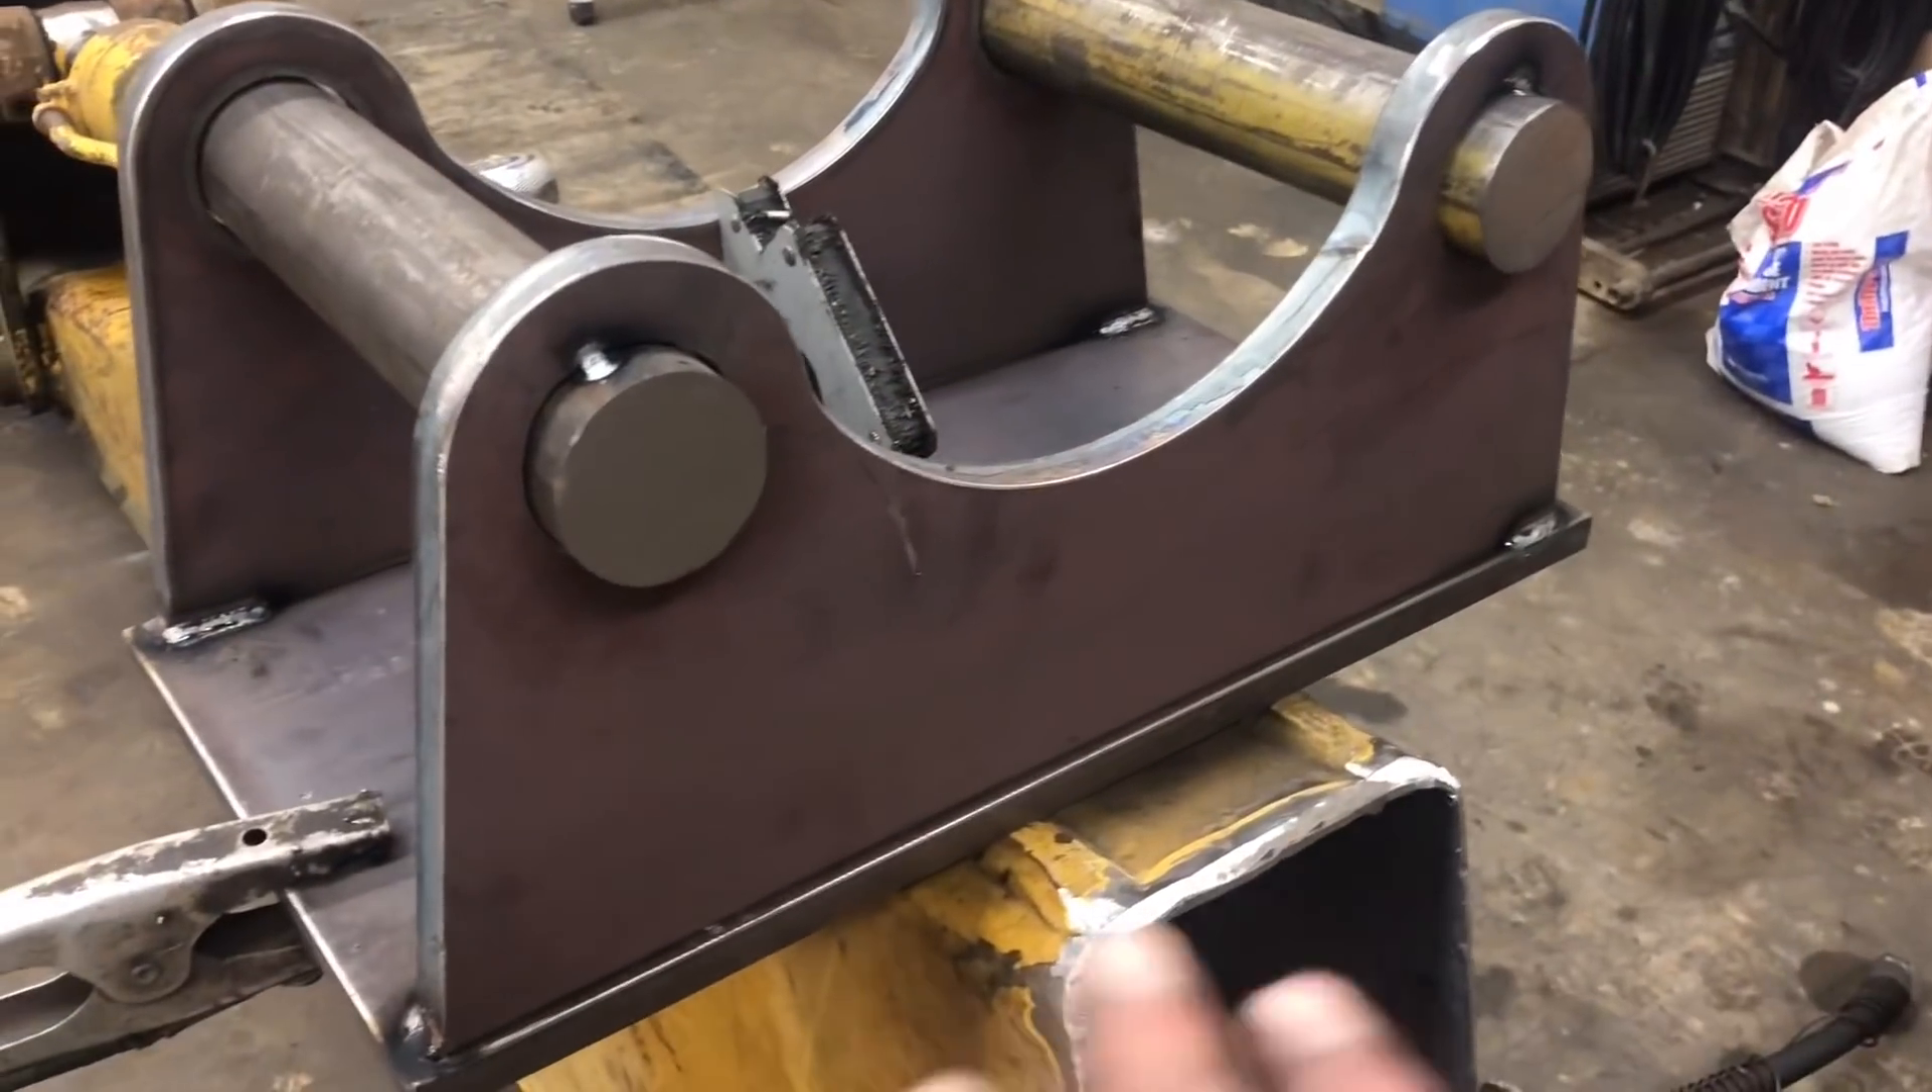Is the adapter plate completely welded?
No.